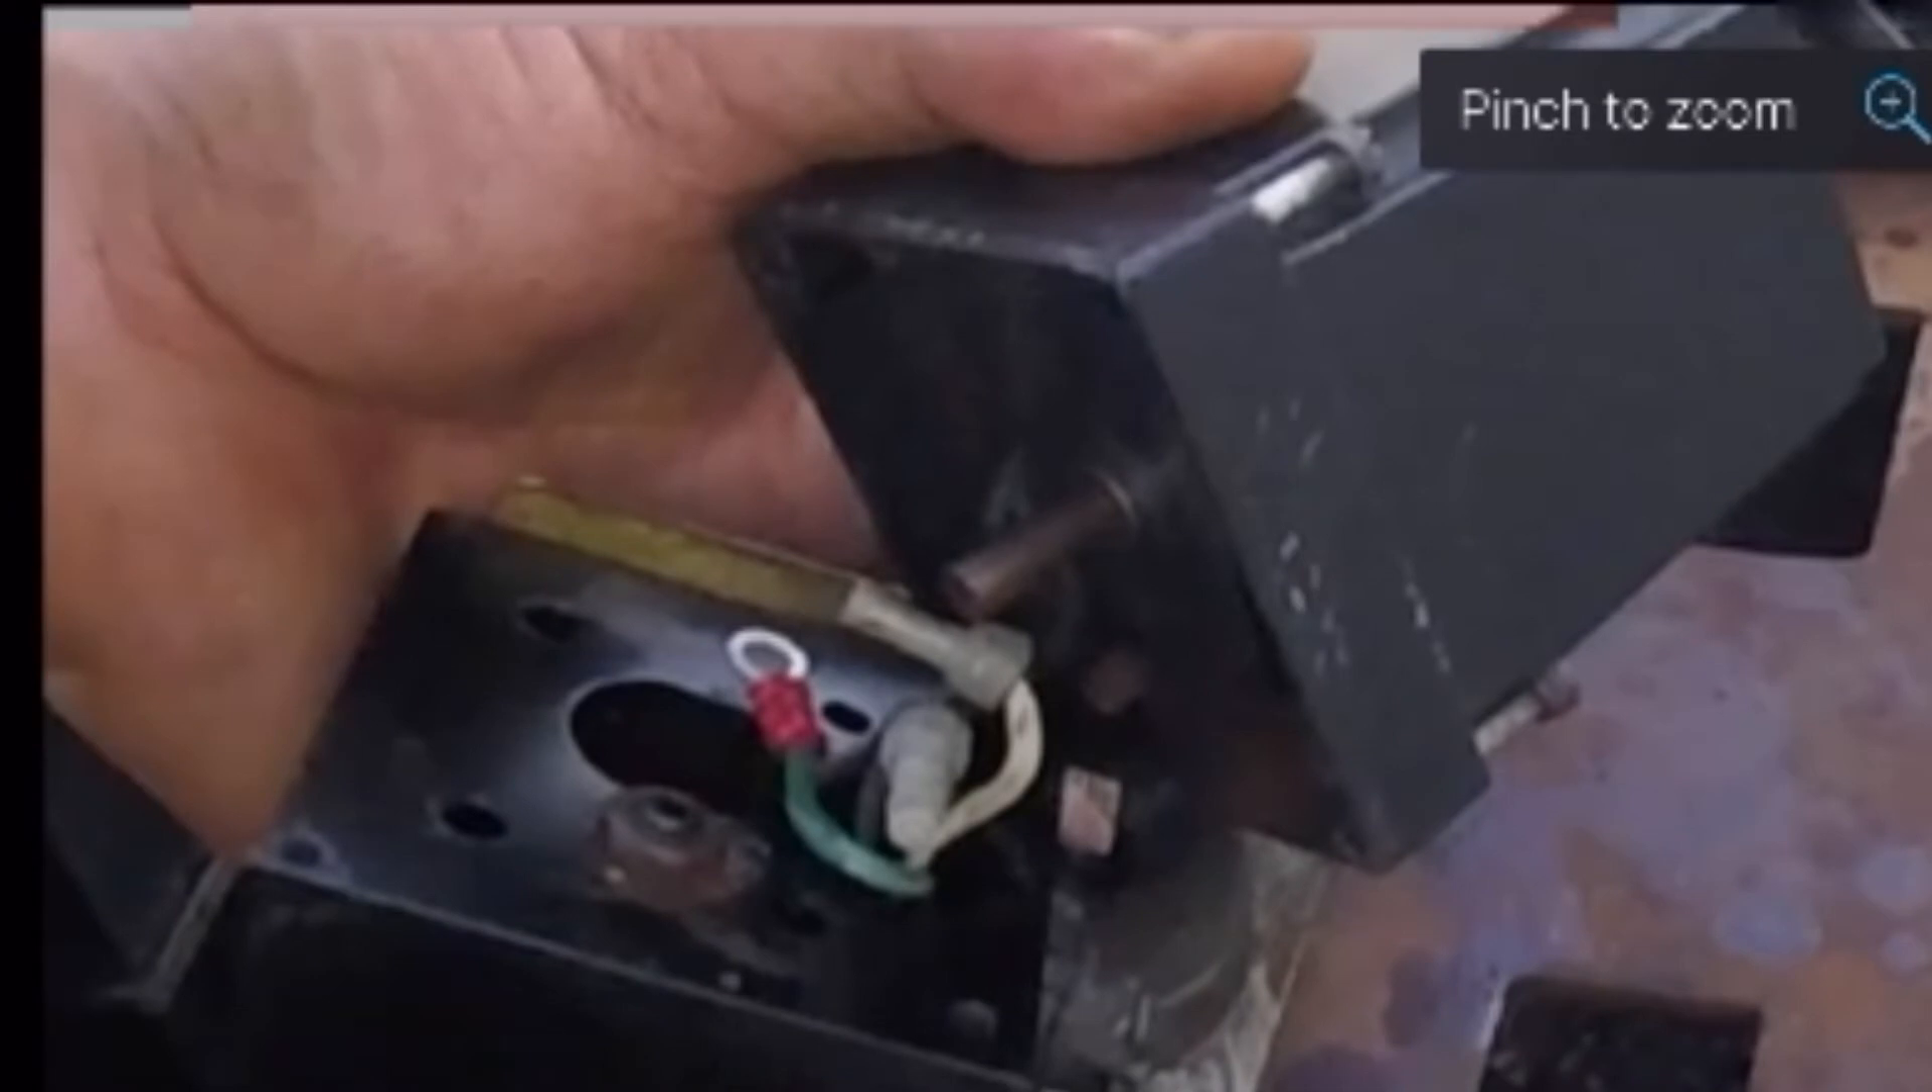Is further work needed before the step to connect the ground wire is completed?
Yes.